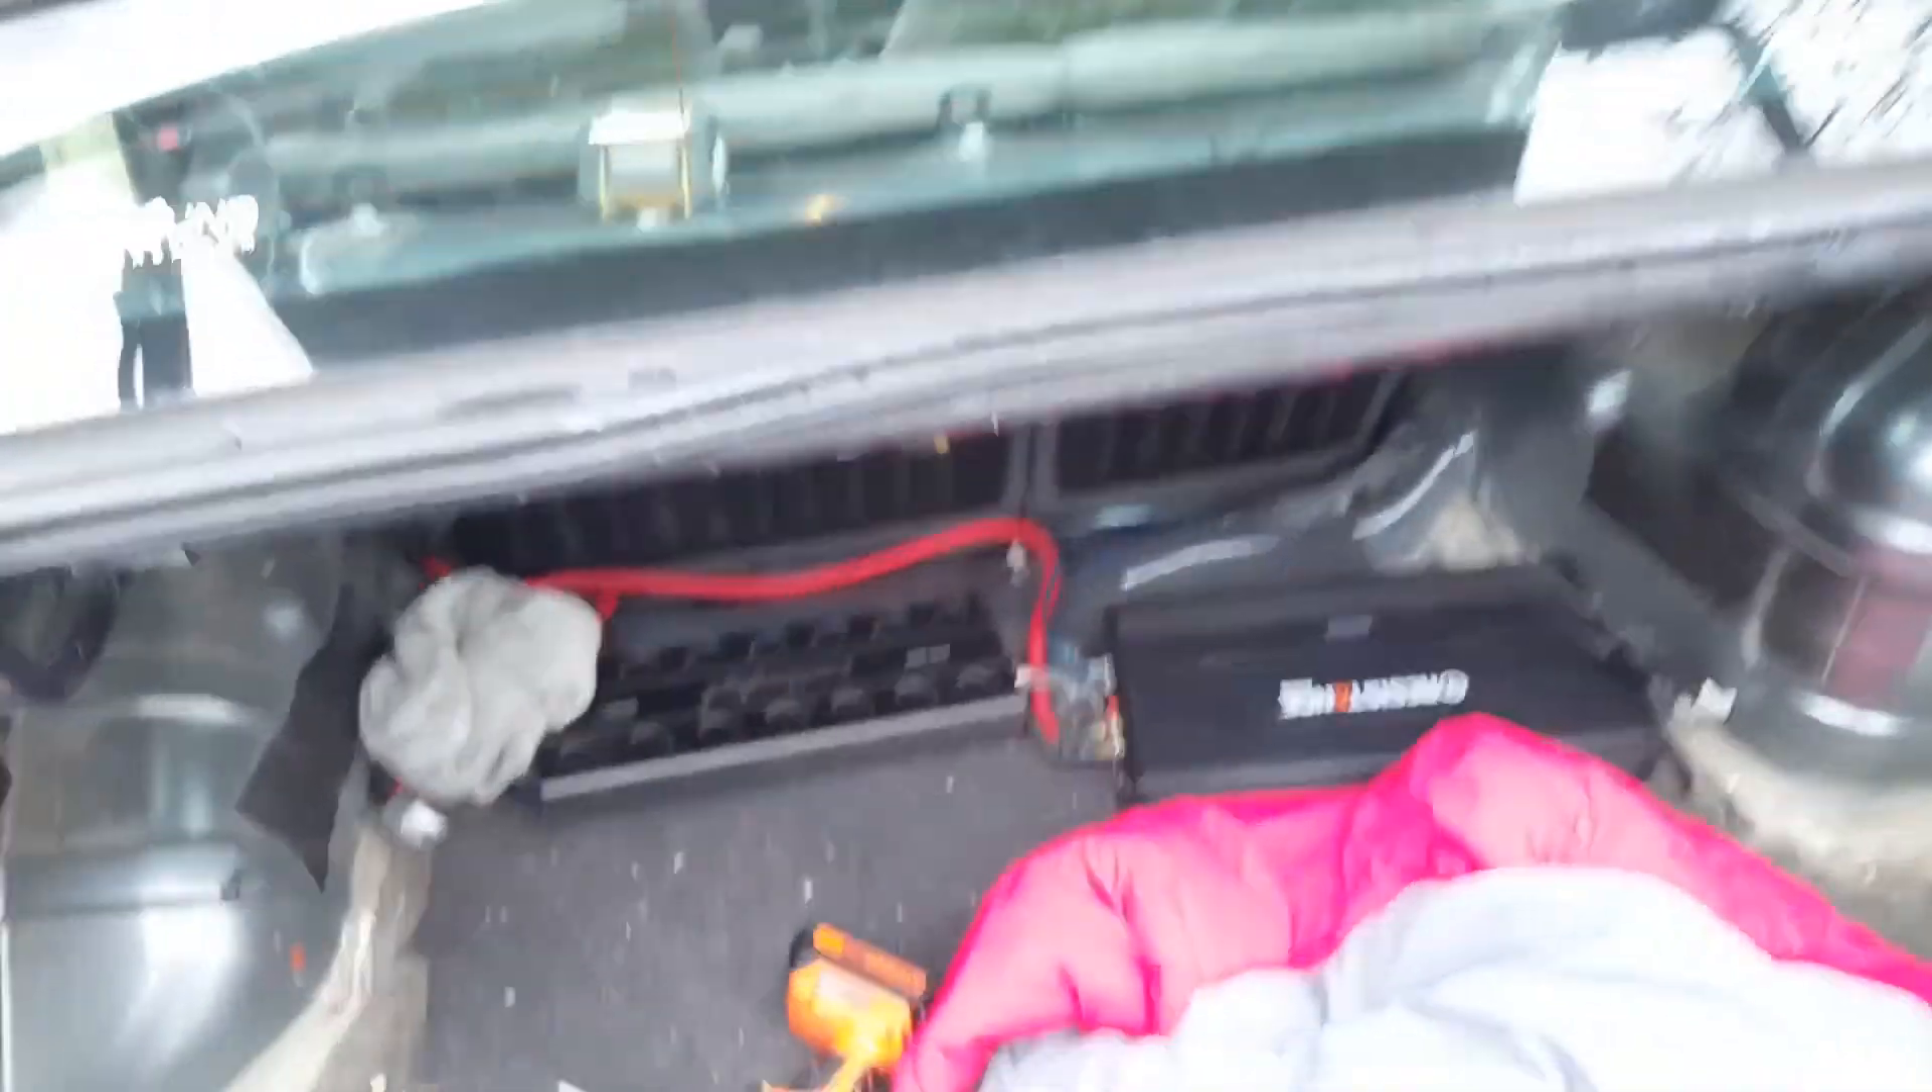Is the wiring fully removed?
No.